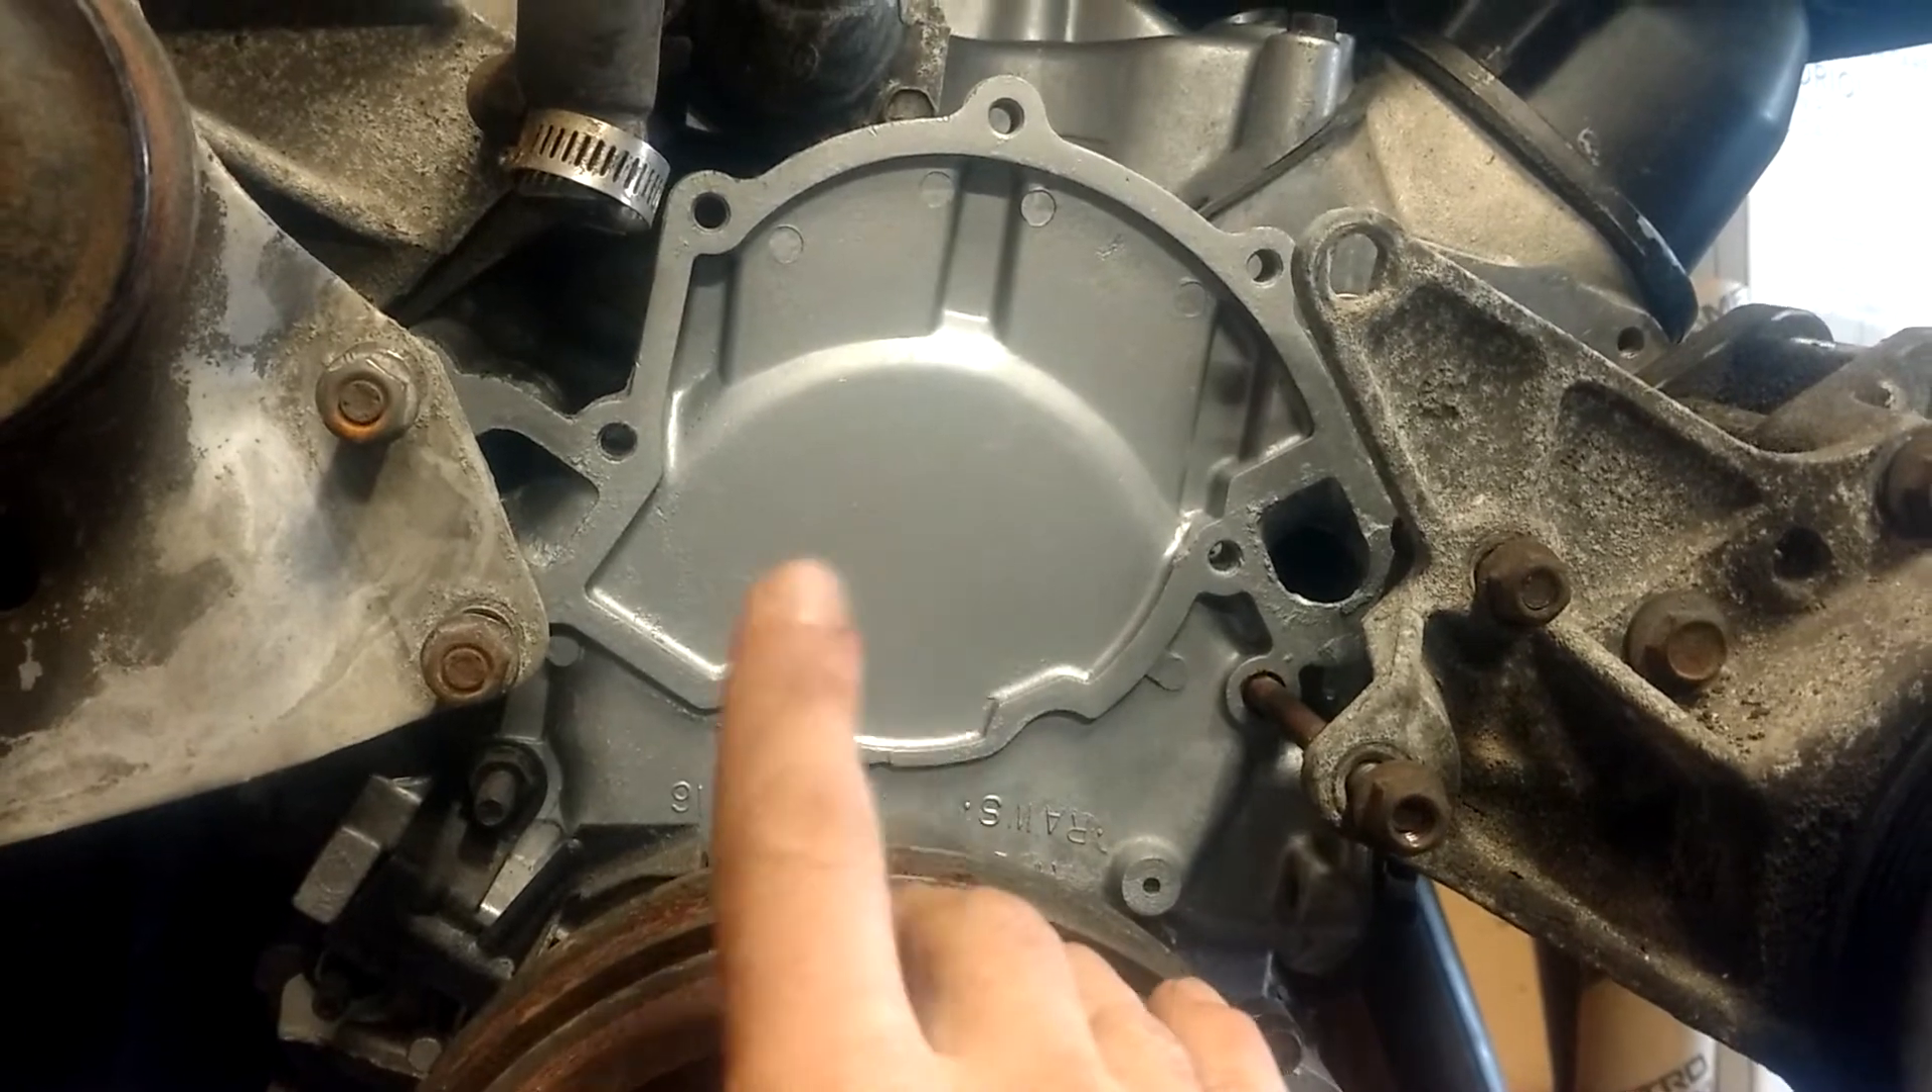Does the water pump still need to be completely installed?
Yes.